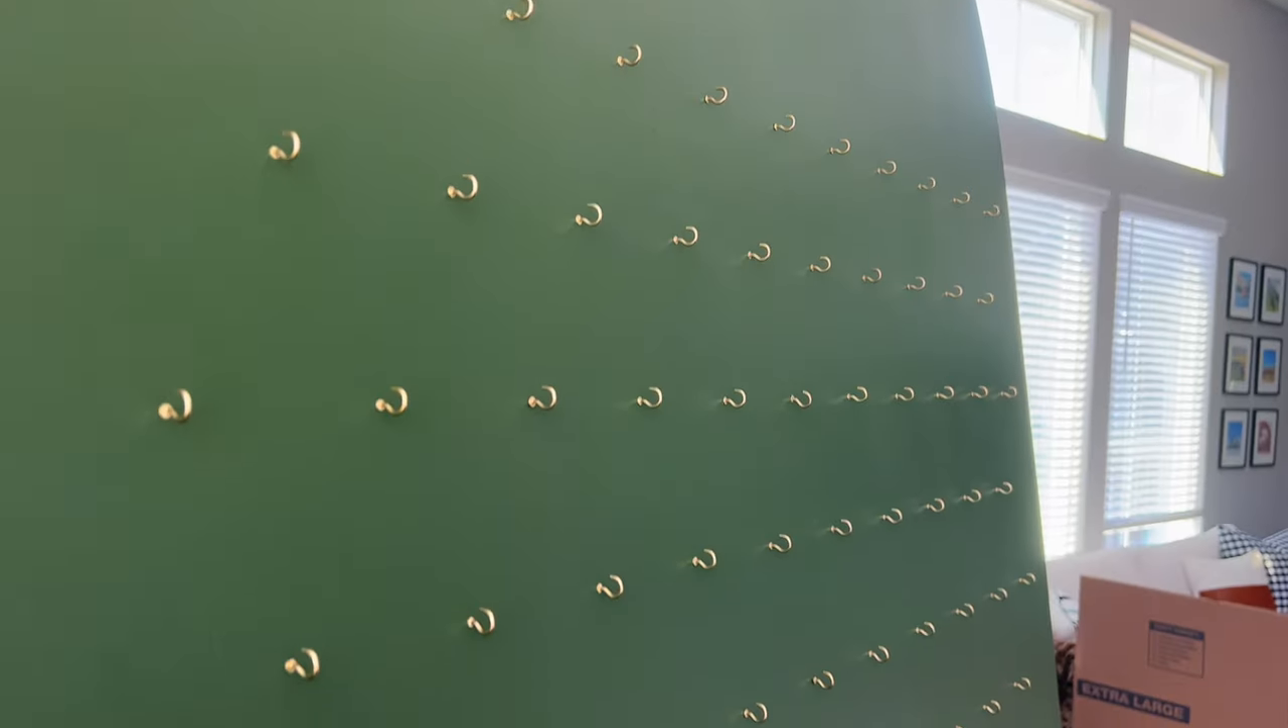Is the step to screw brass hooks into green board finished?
Yes.